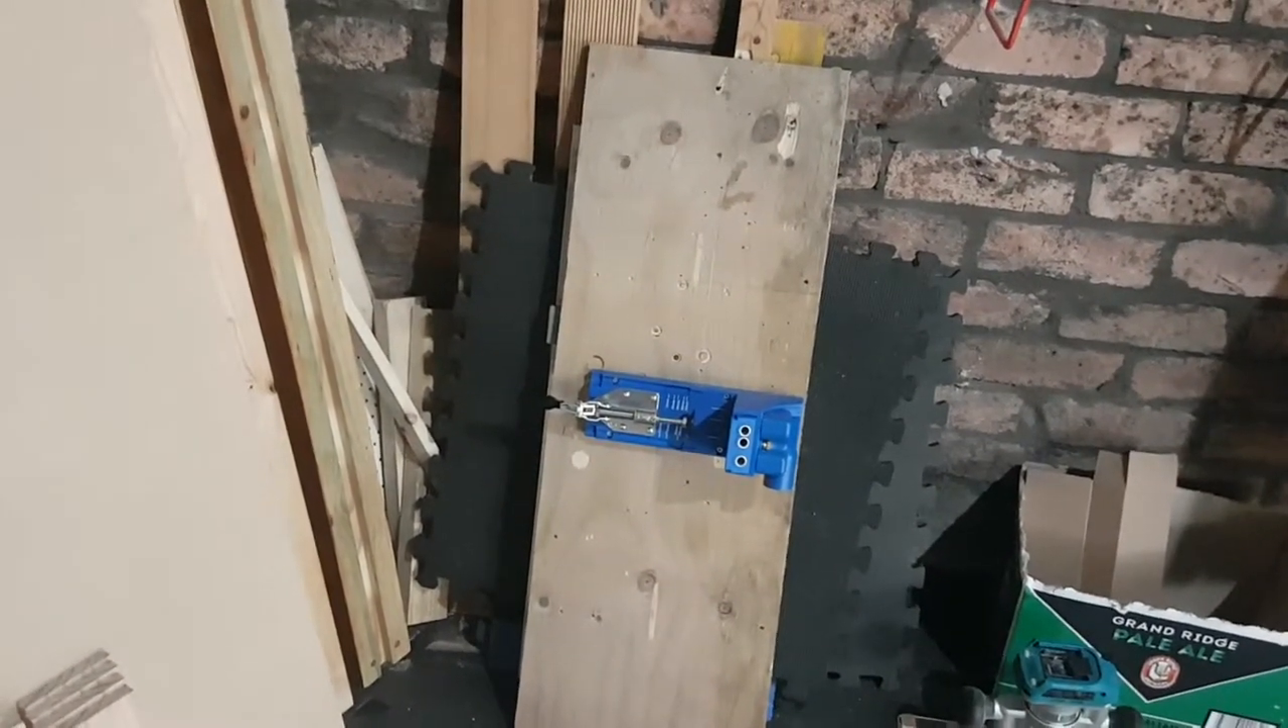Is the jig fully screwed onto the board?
Yes.